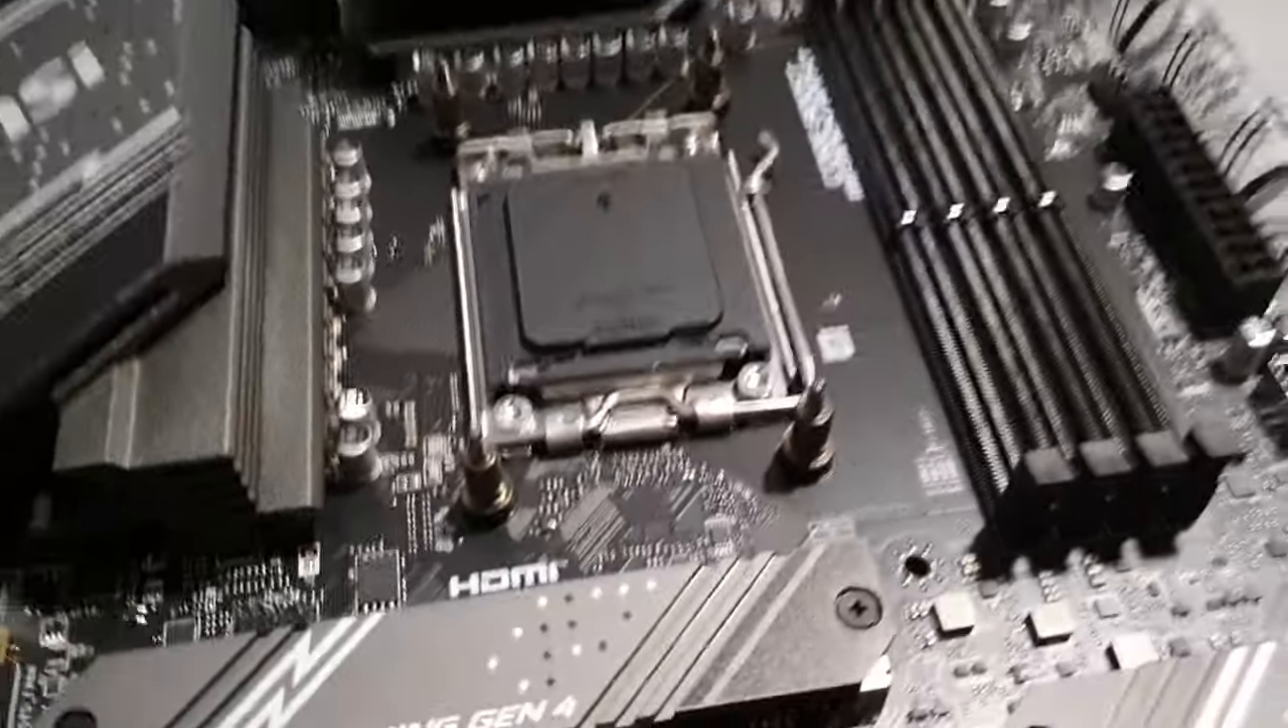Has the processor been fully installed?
No.